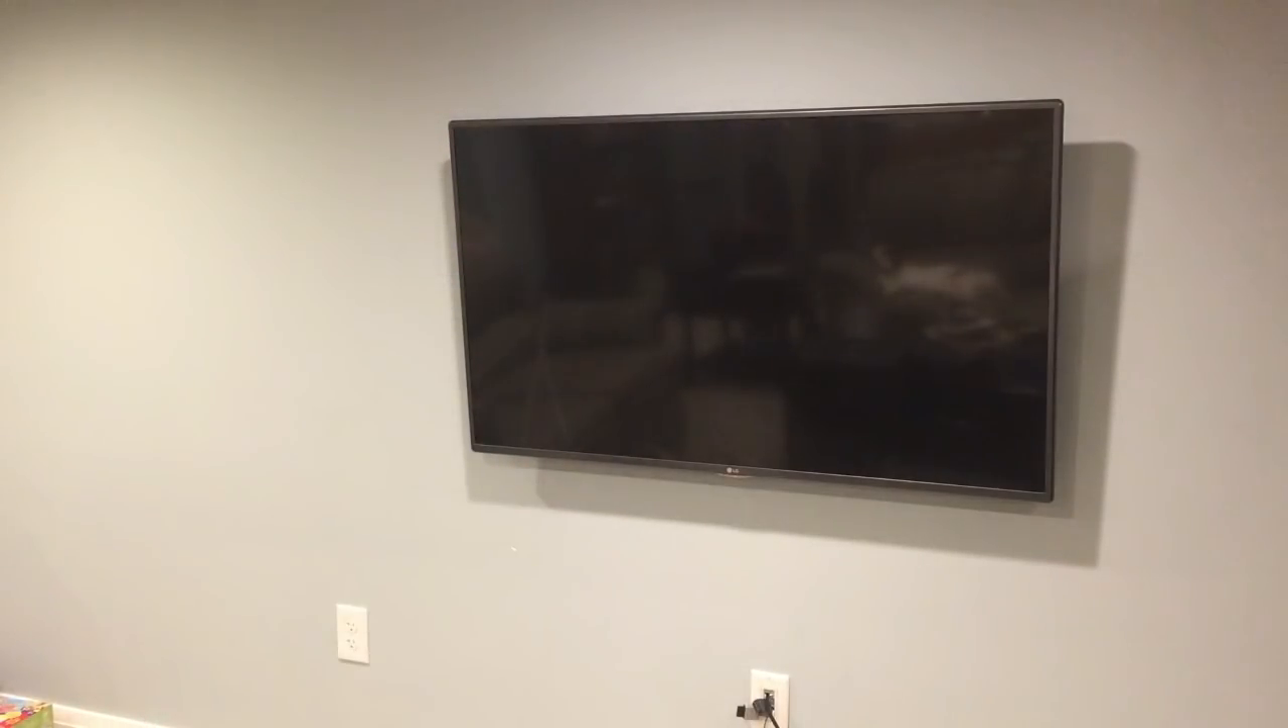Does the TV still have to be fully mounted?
No.